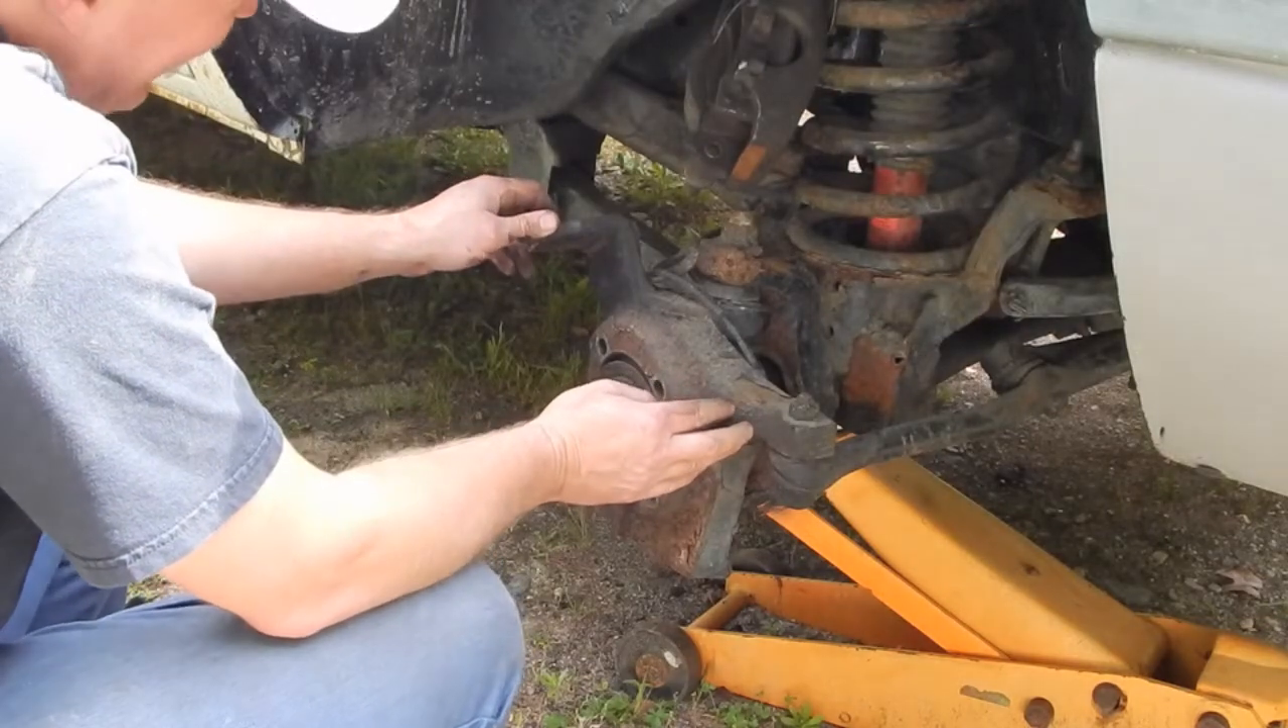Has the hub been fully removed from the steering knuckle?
Yes.